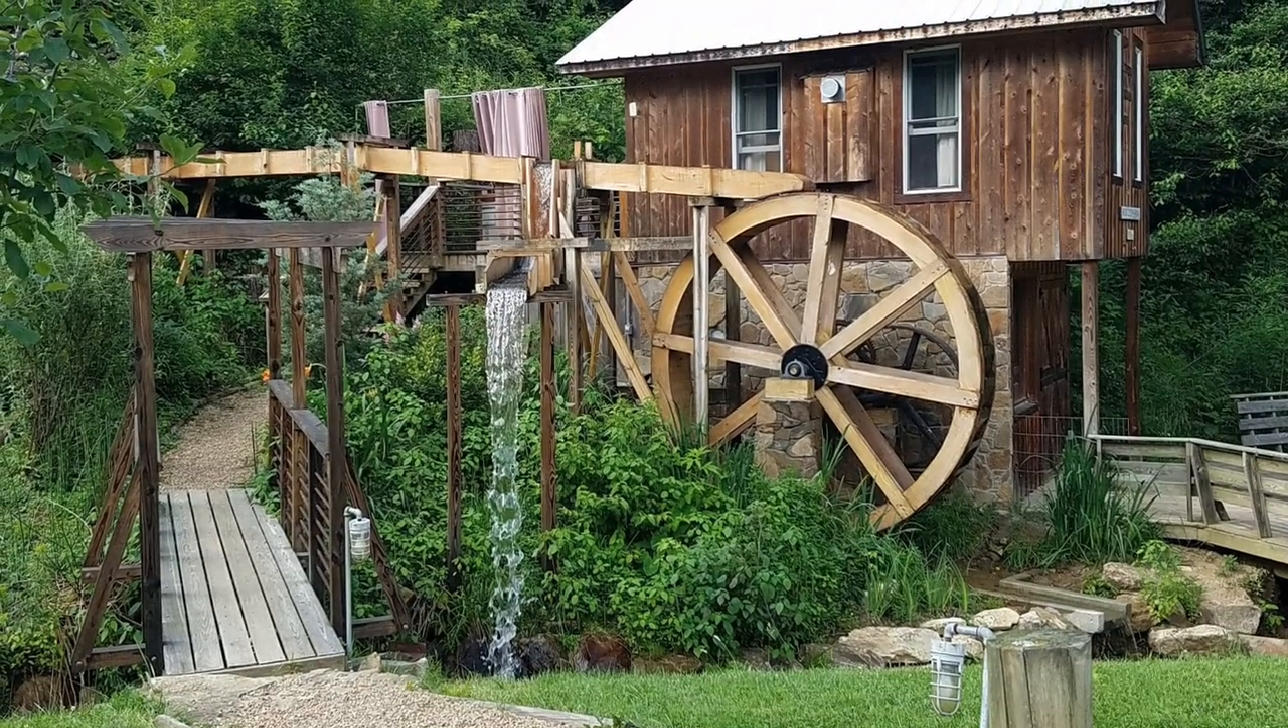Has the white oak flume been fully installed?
Yes.